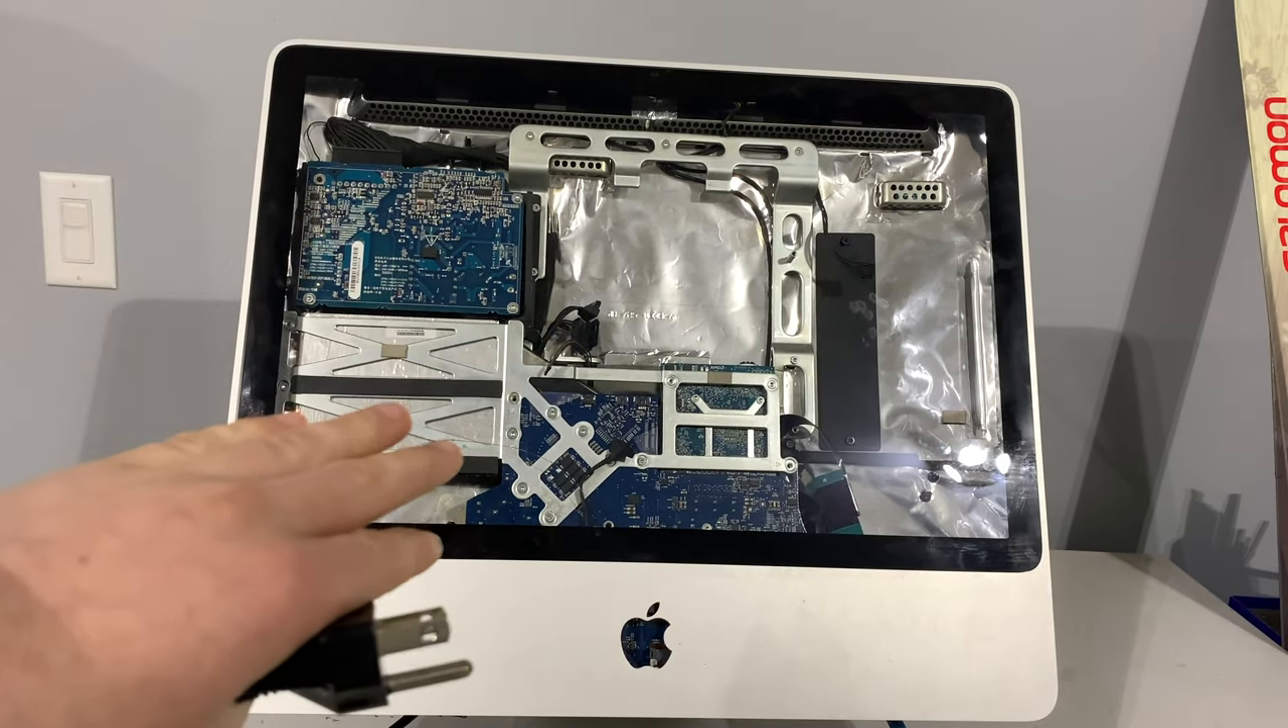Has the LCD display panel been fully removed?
Yes.